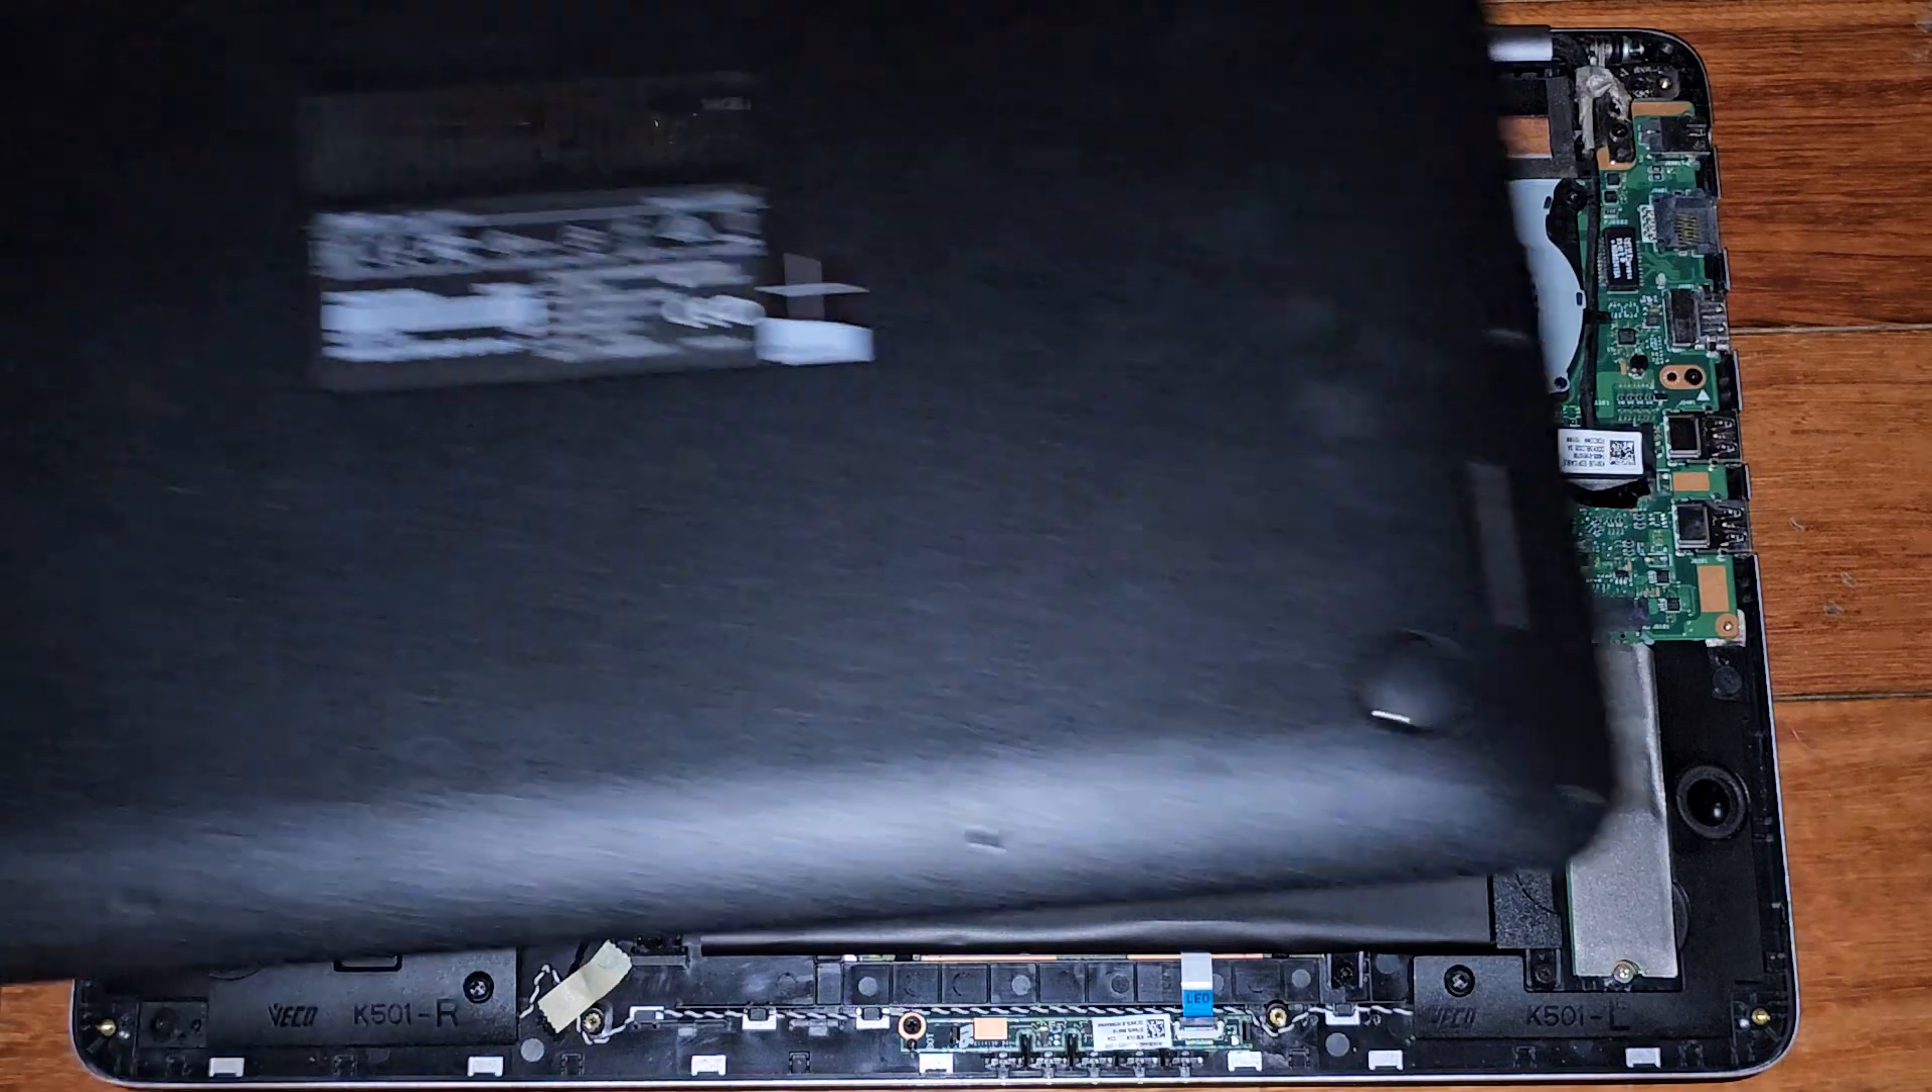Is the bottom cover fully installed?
No.